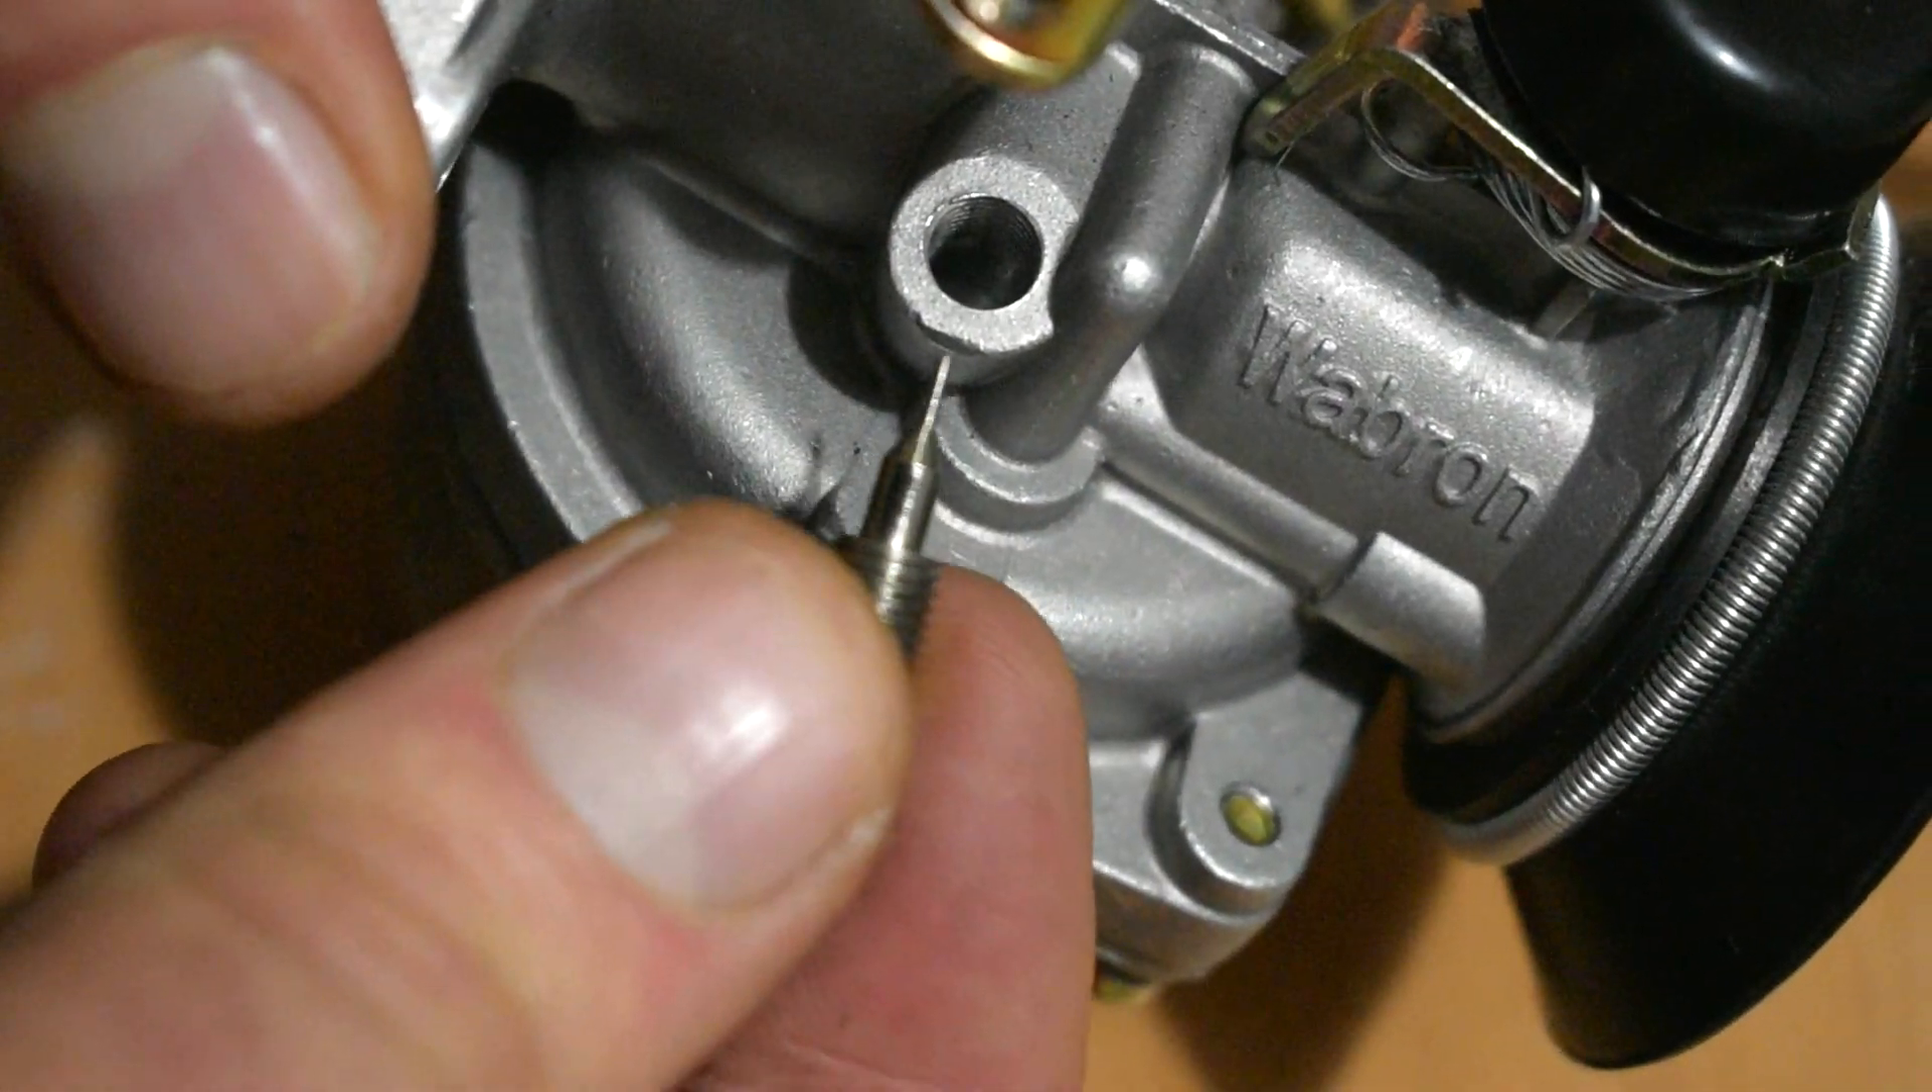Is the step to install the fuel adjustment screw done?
No.